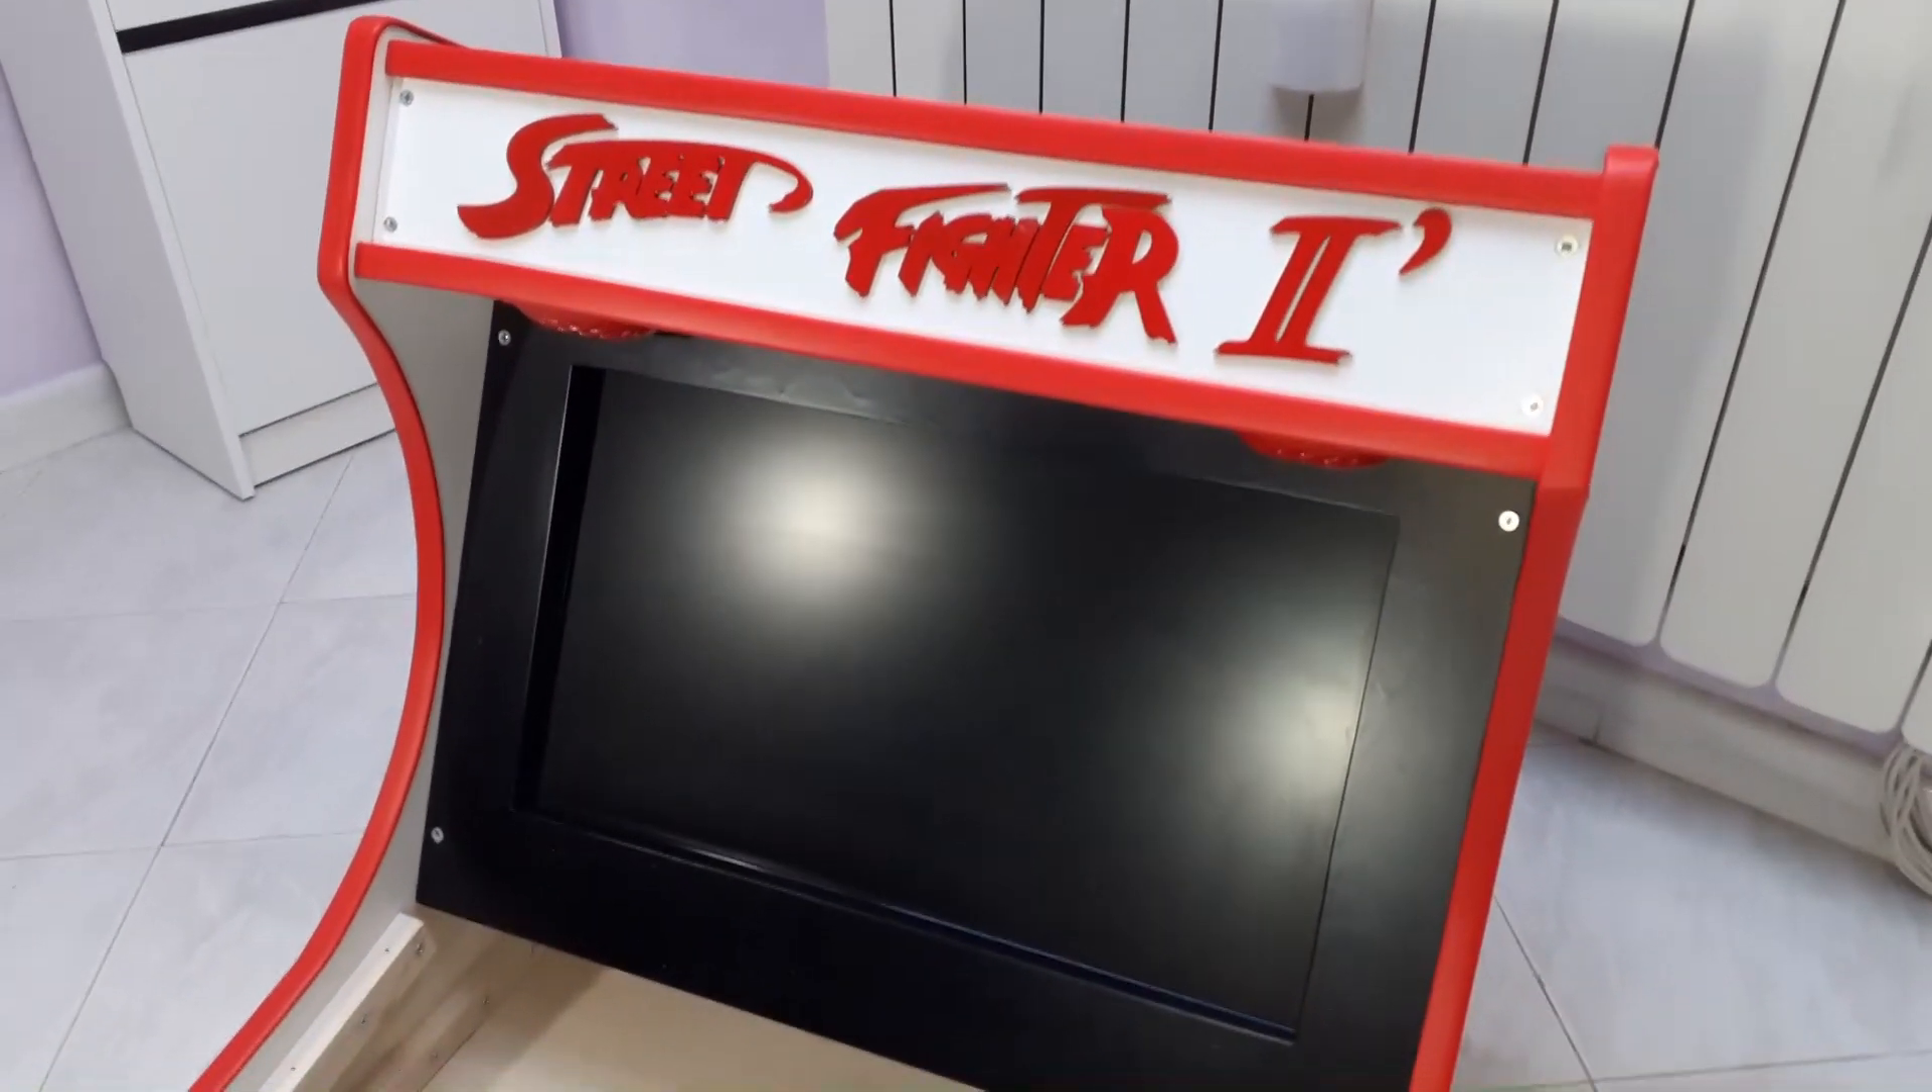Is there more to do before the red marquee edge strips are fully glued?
No.